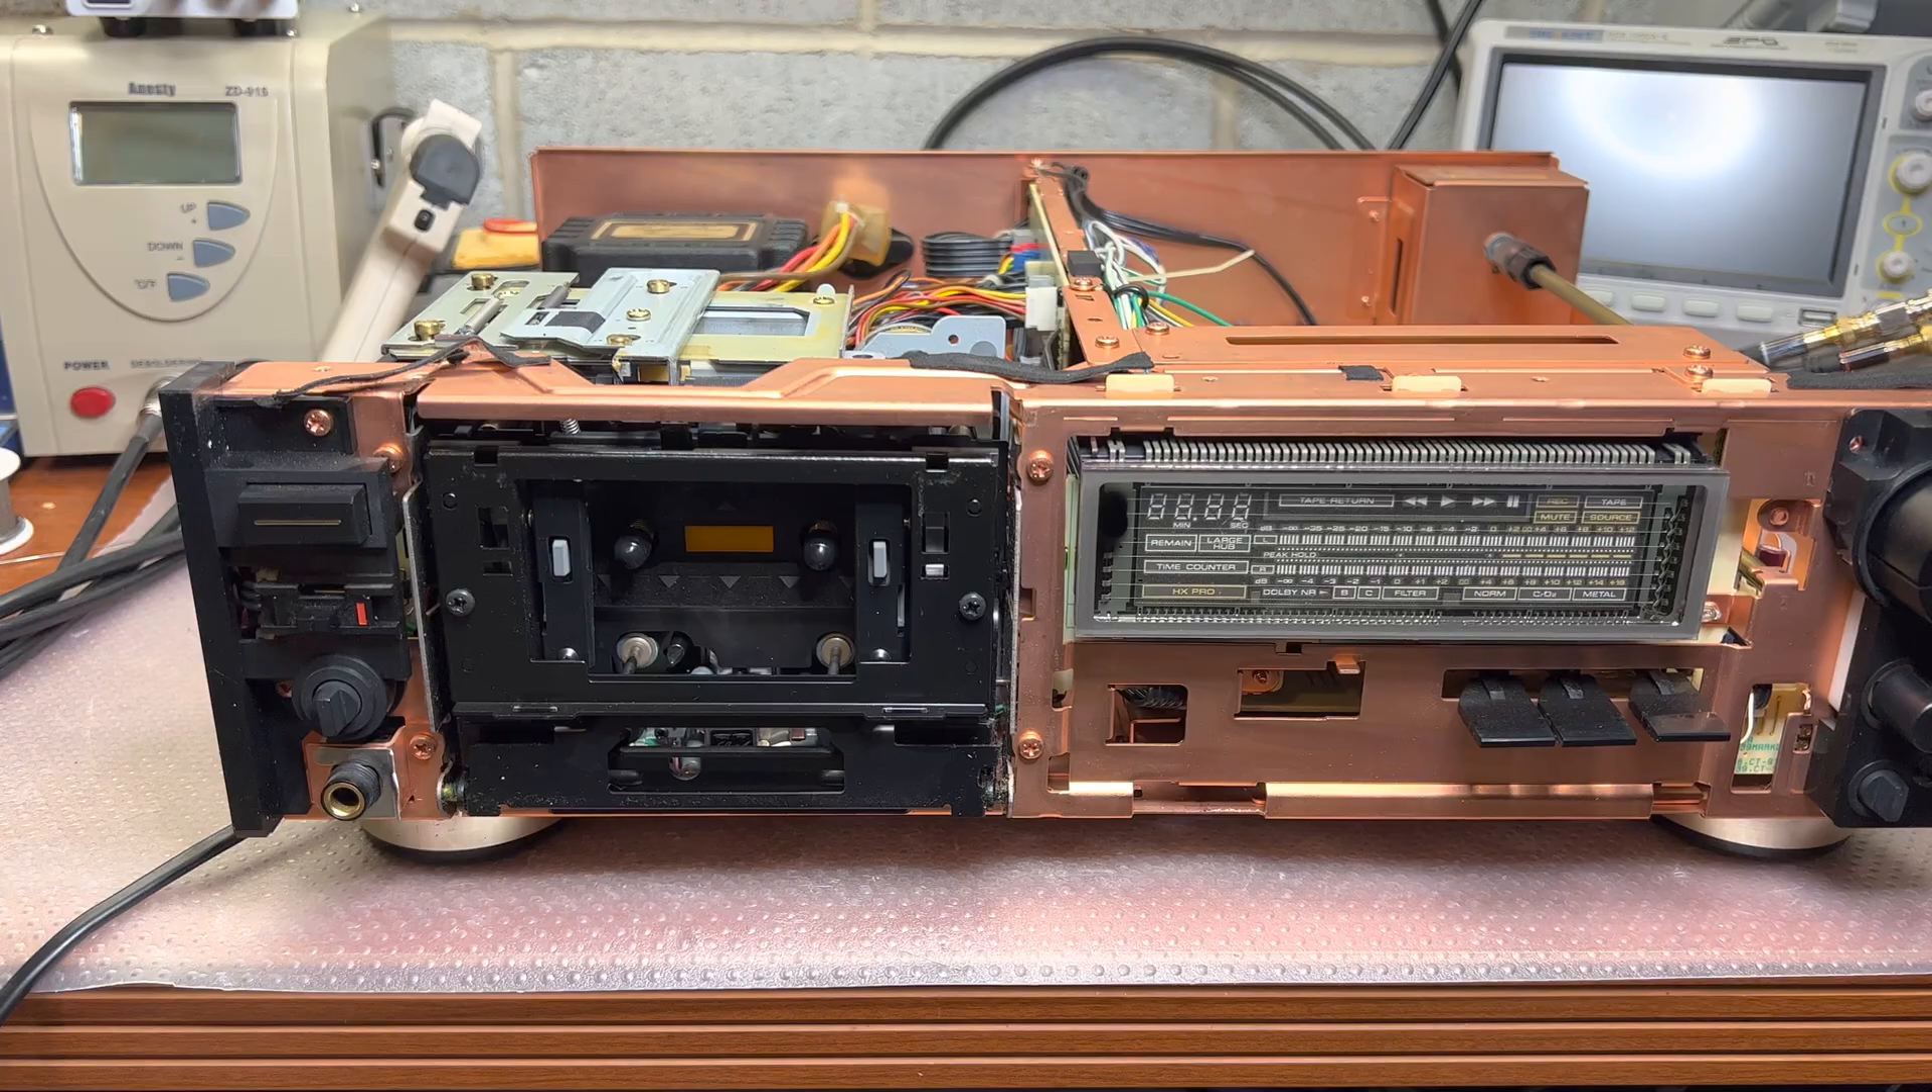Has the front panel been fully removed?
Yes.